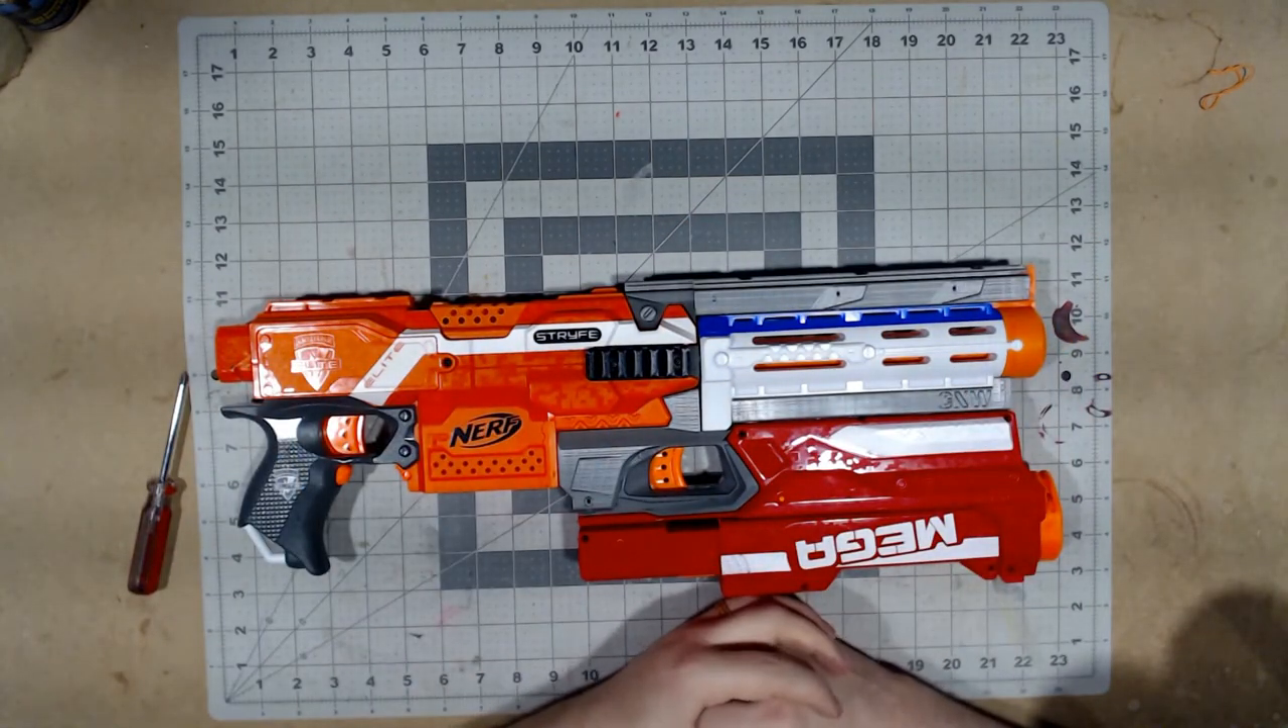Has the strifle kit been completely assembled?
Yes.